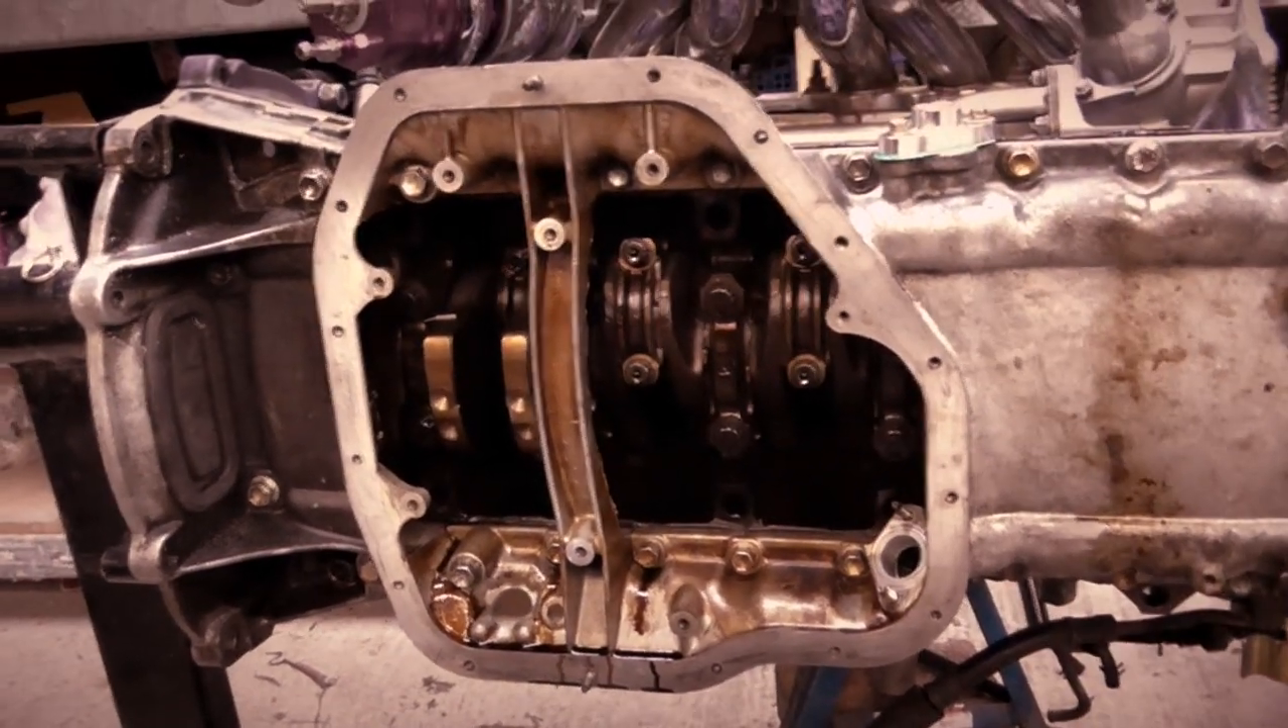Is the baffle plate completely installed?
No.